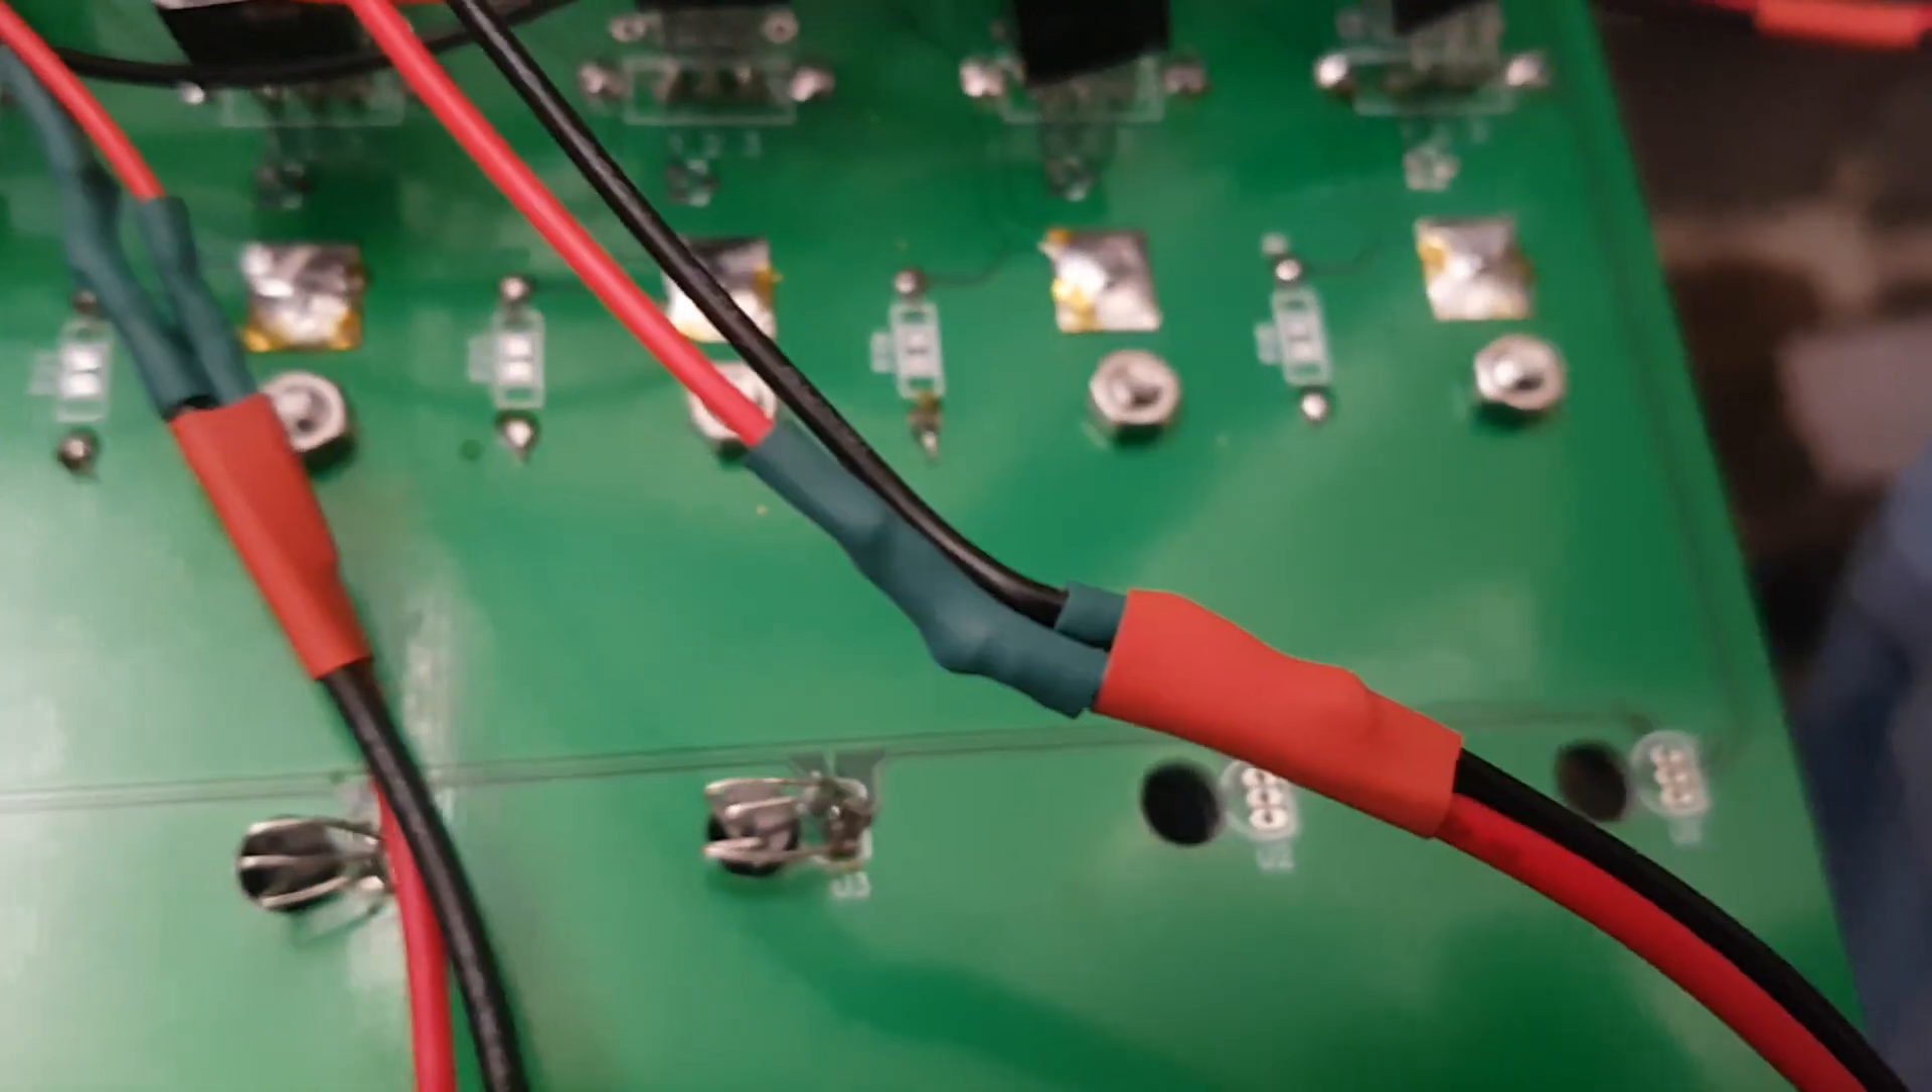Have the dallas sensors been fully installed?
No.